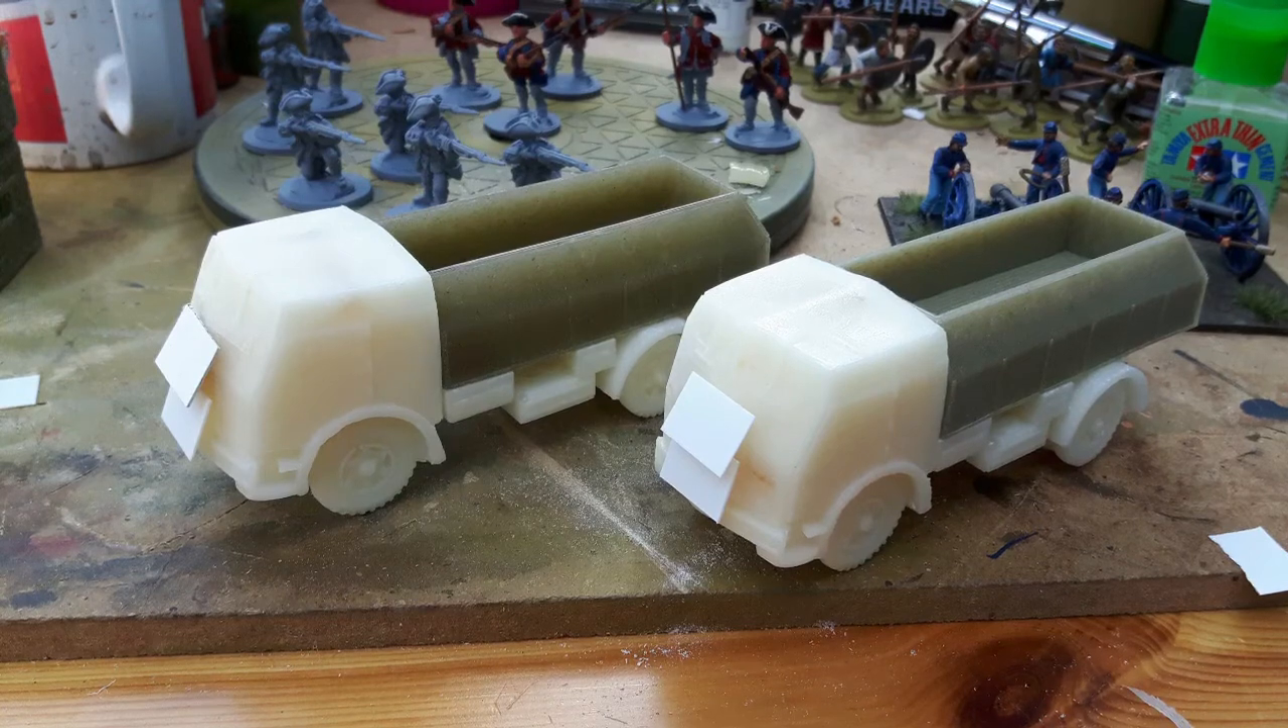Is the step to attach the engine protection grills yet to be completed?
No.